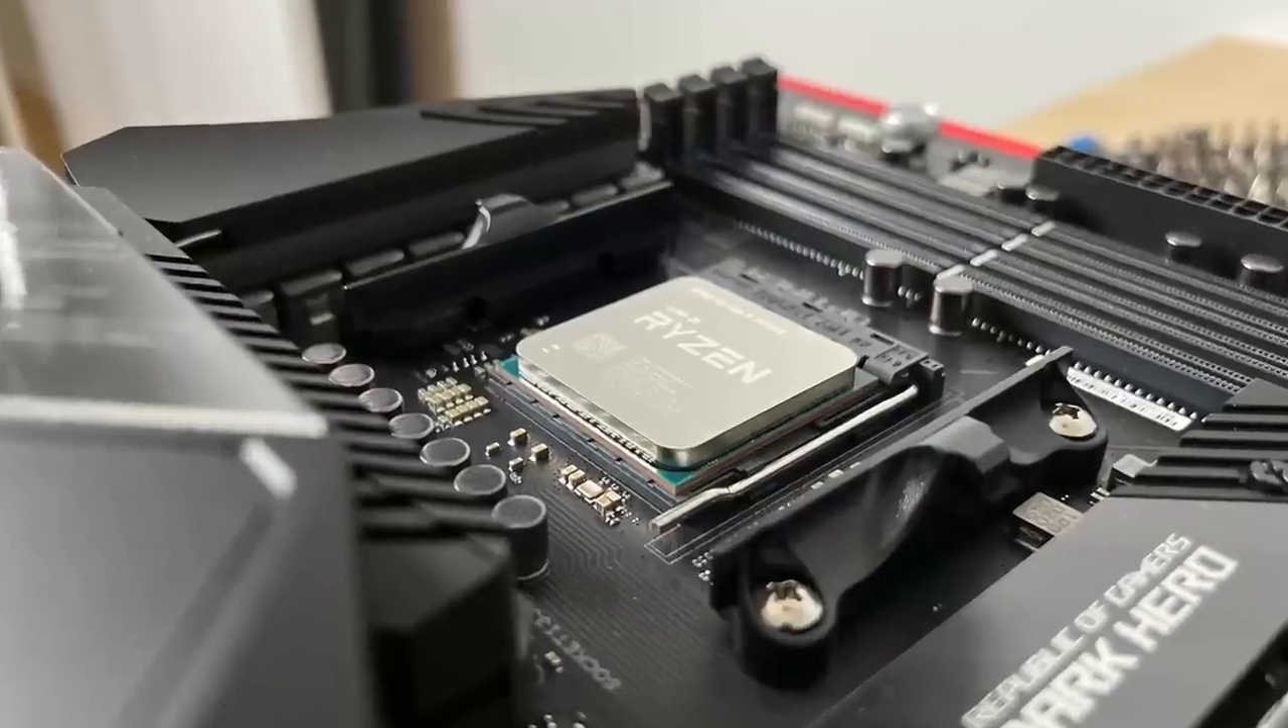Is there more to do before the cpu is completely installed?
No.